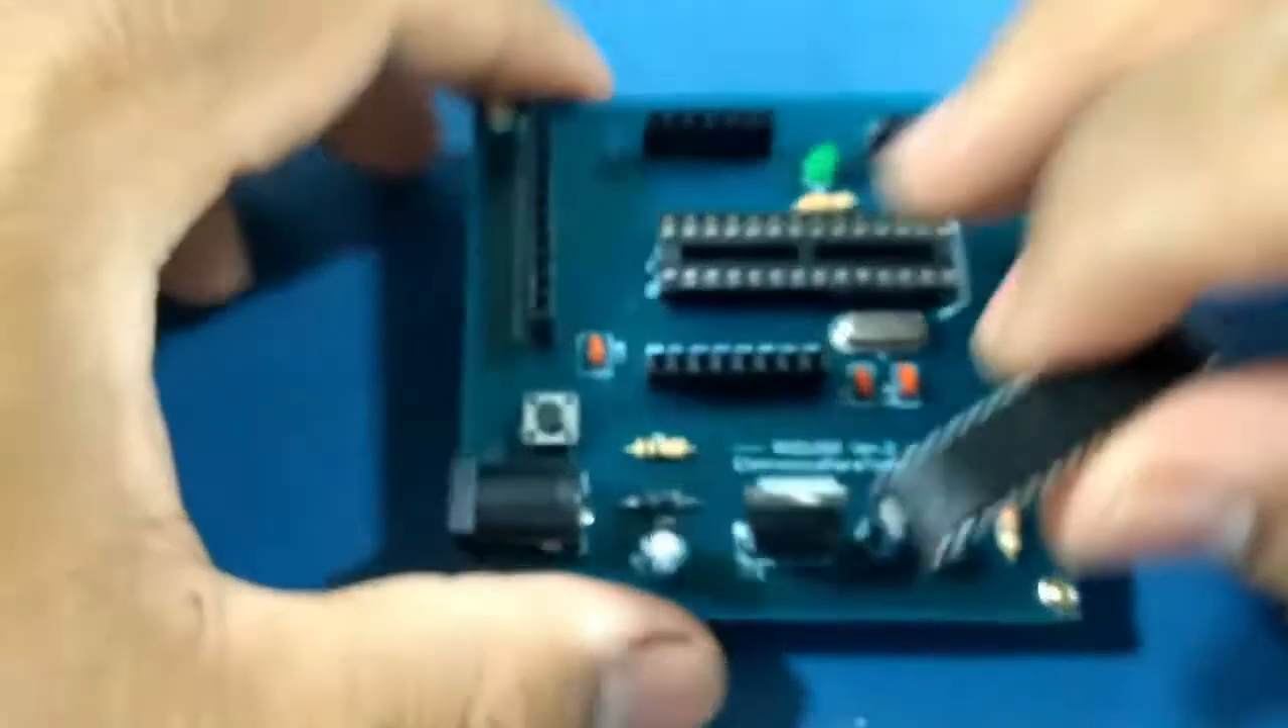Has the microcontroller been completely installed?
No.